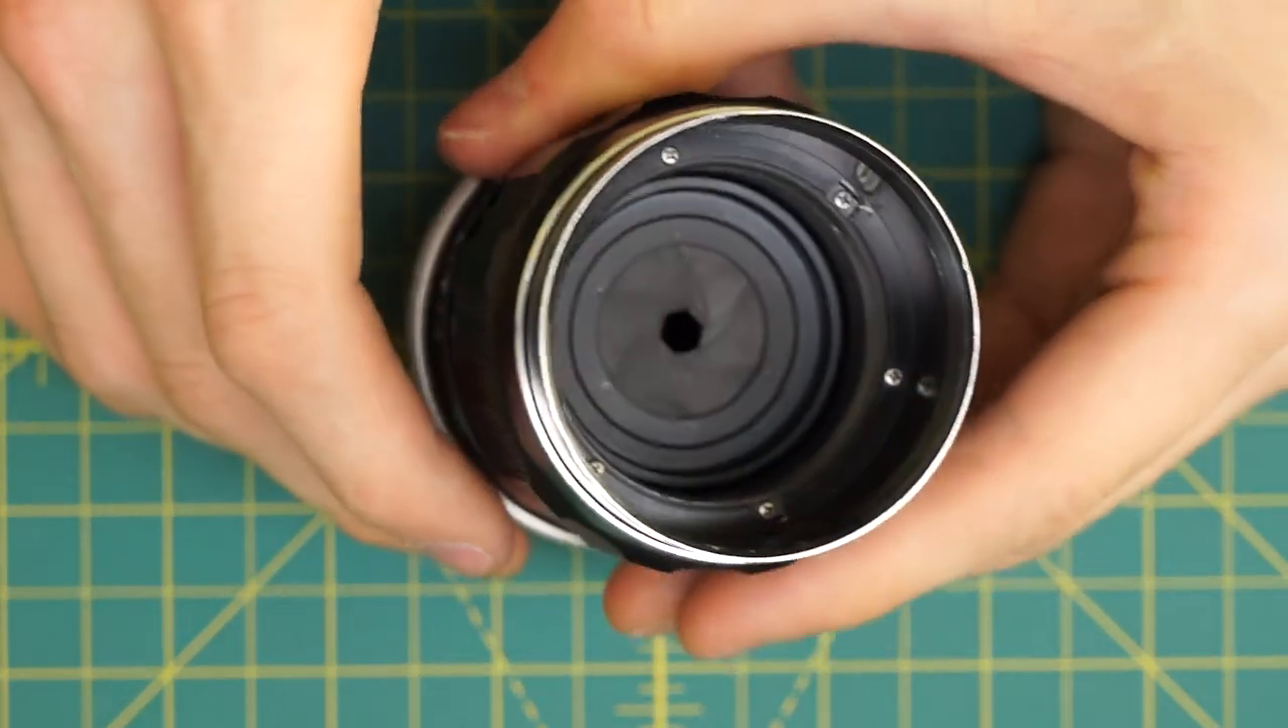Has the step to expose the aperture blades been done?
Yes.